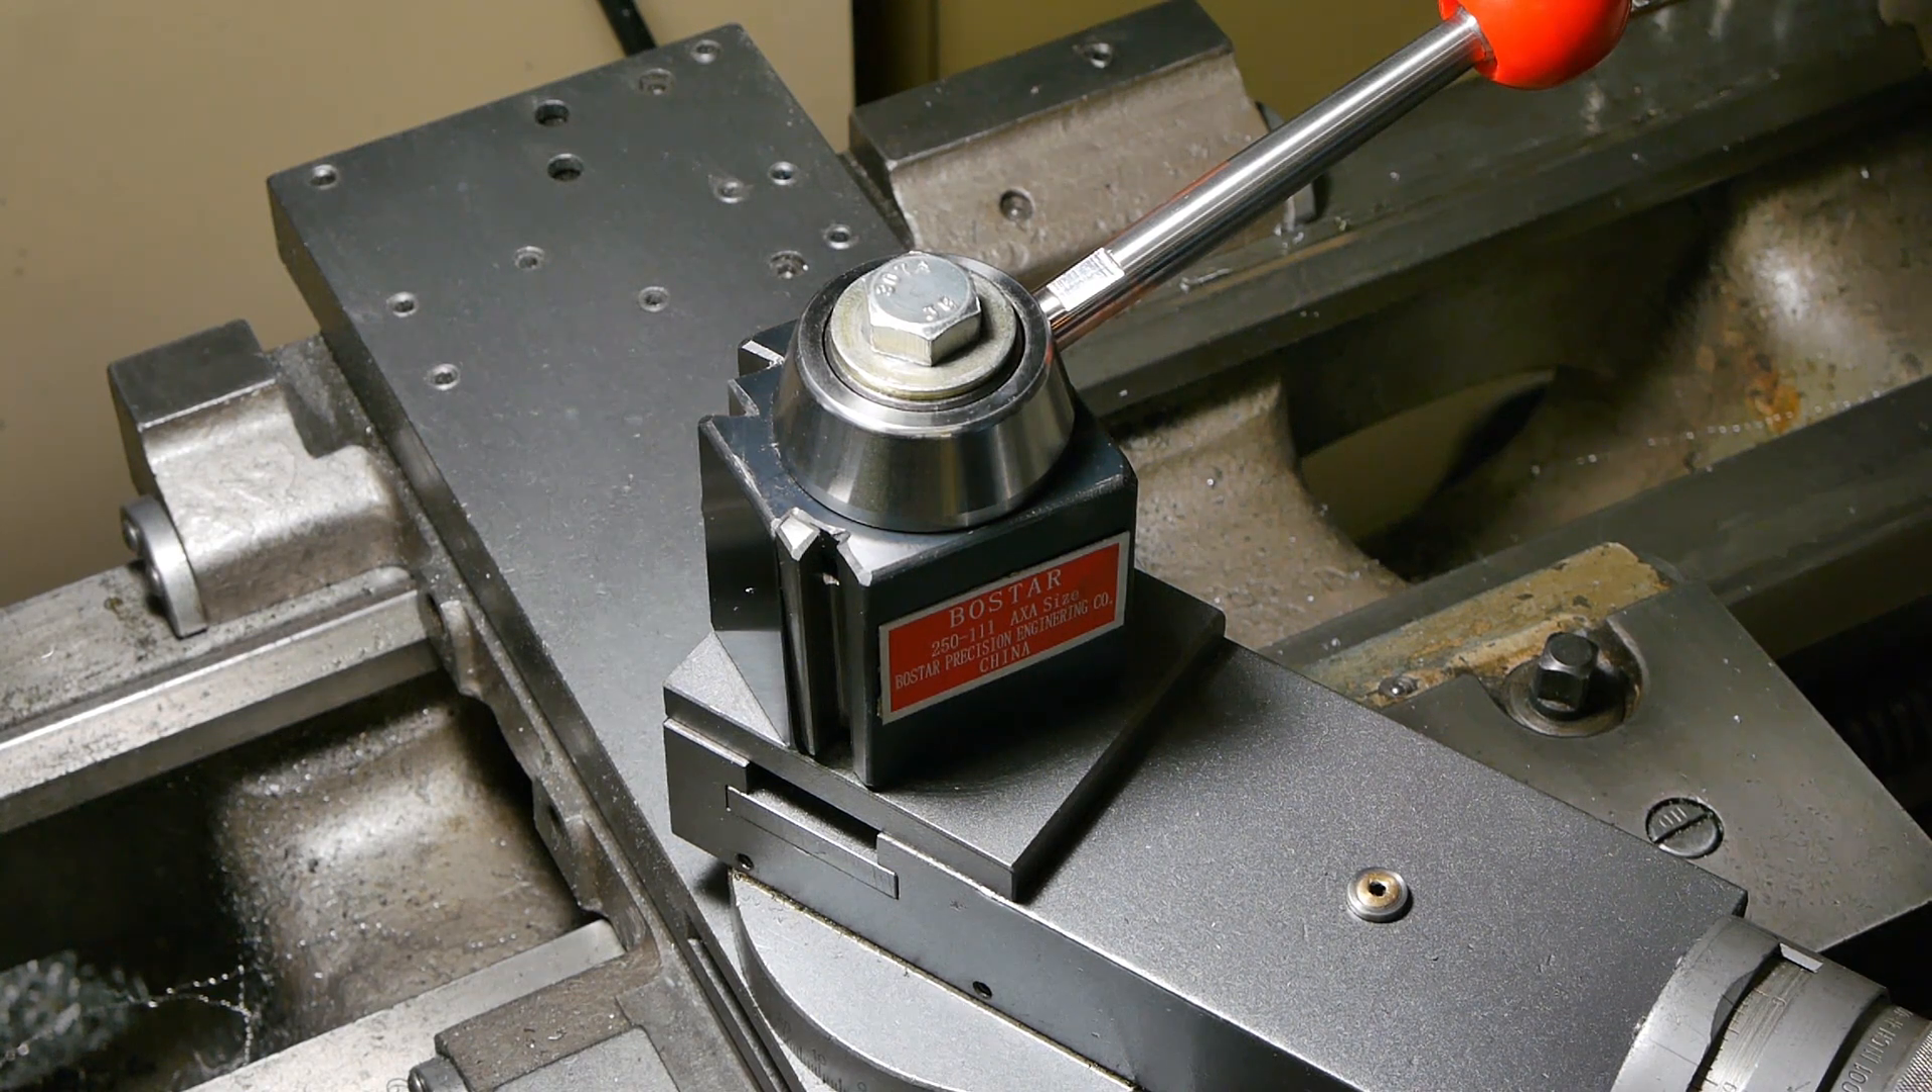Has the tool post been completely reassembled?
Yes.